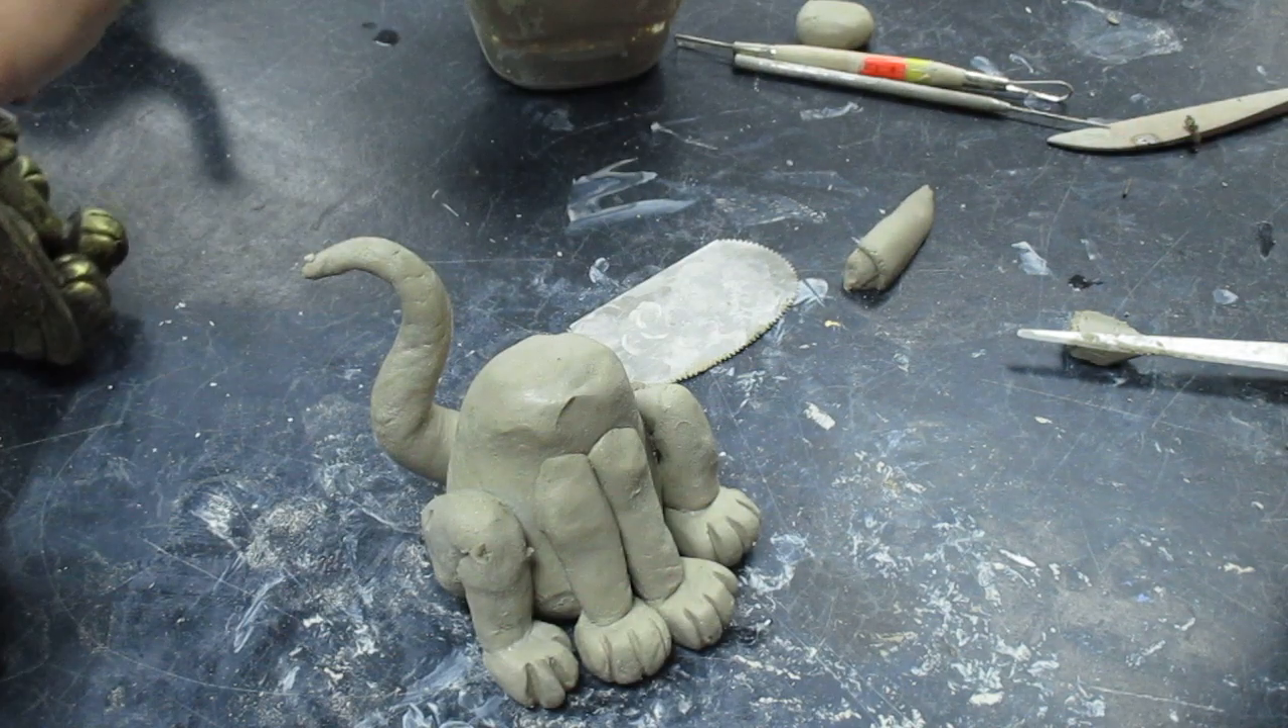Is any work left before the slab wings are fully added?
Yes.